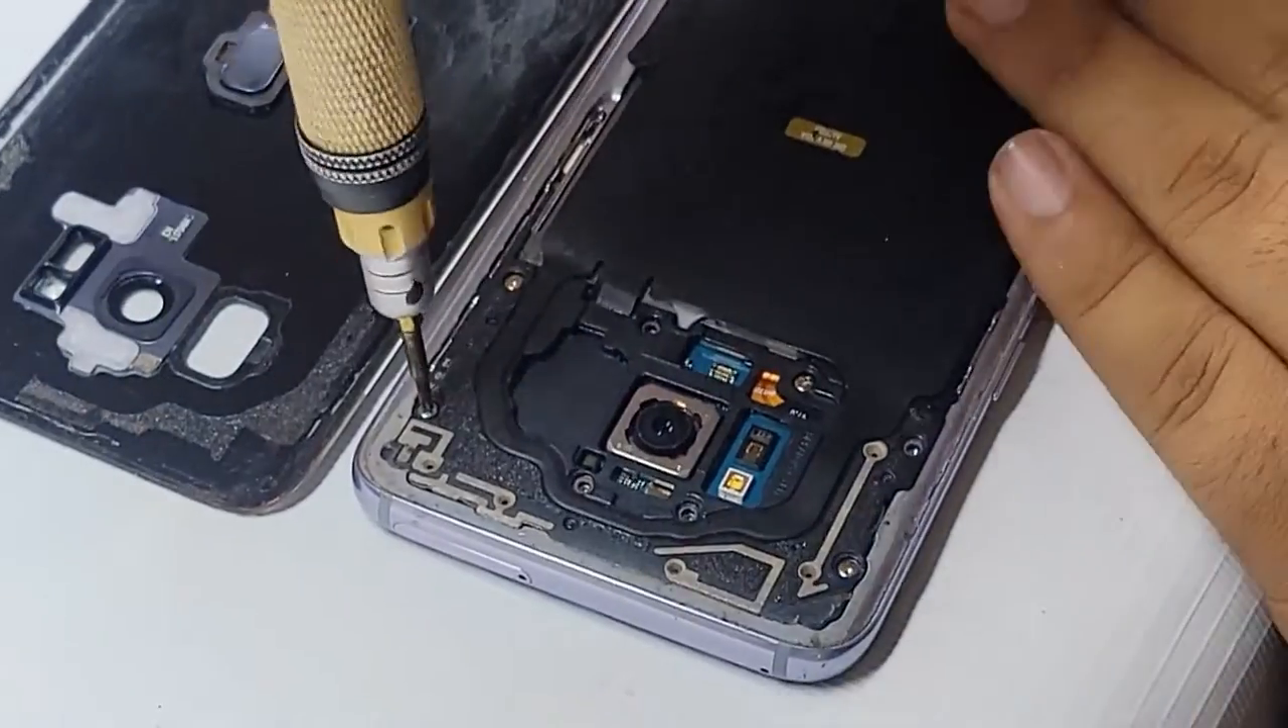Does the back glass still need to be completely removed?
No.